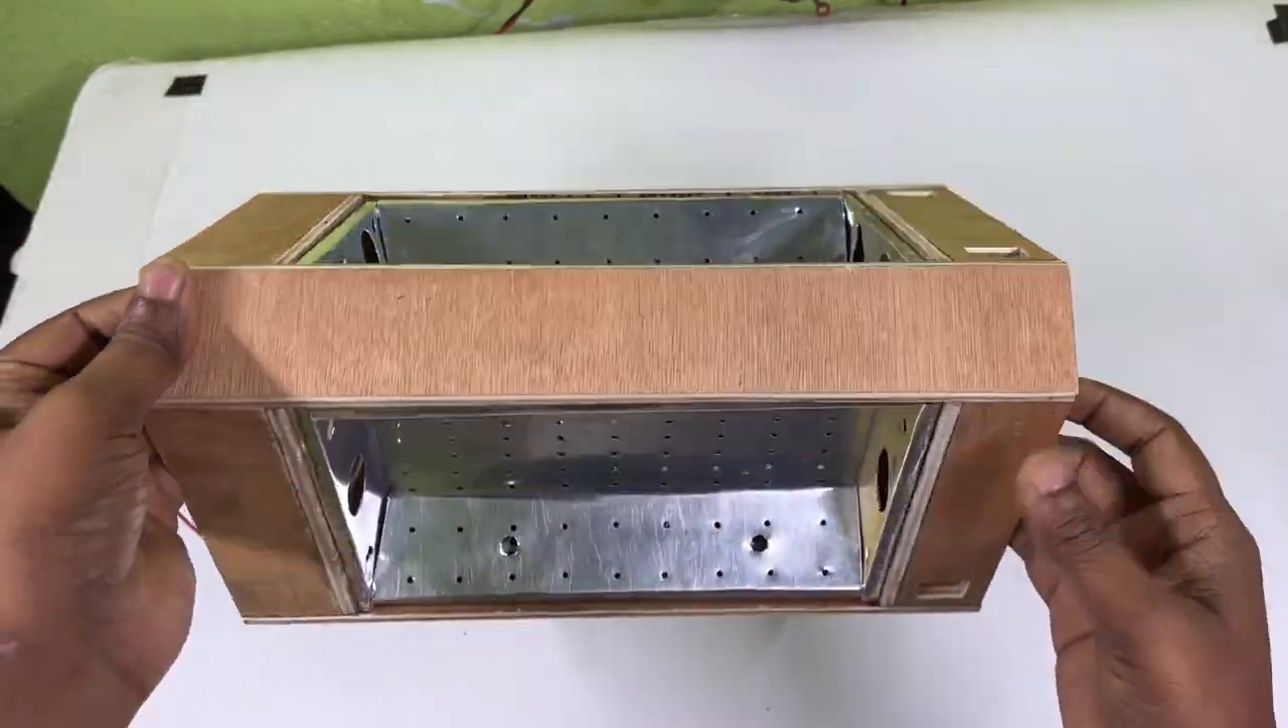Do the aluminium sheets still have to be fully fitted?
No.